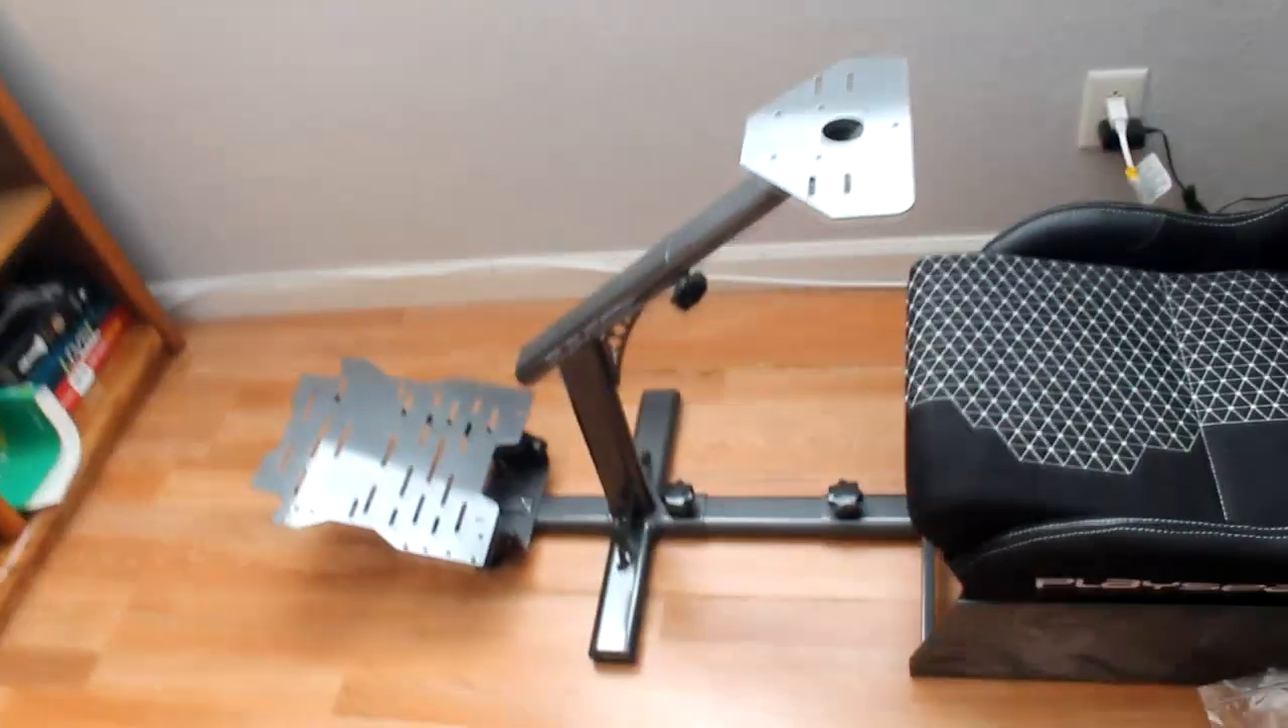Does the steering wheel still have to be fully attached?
Yes.